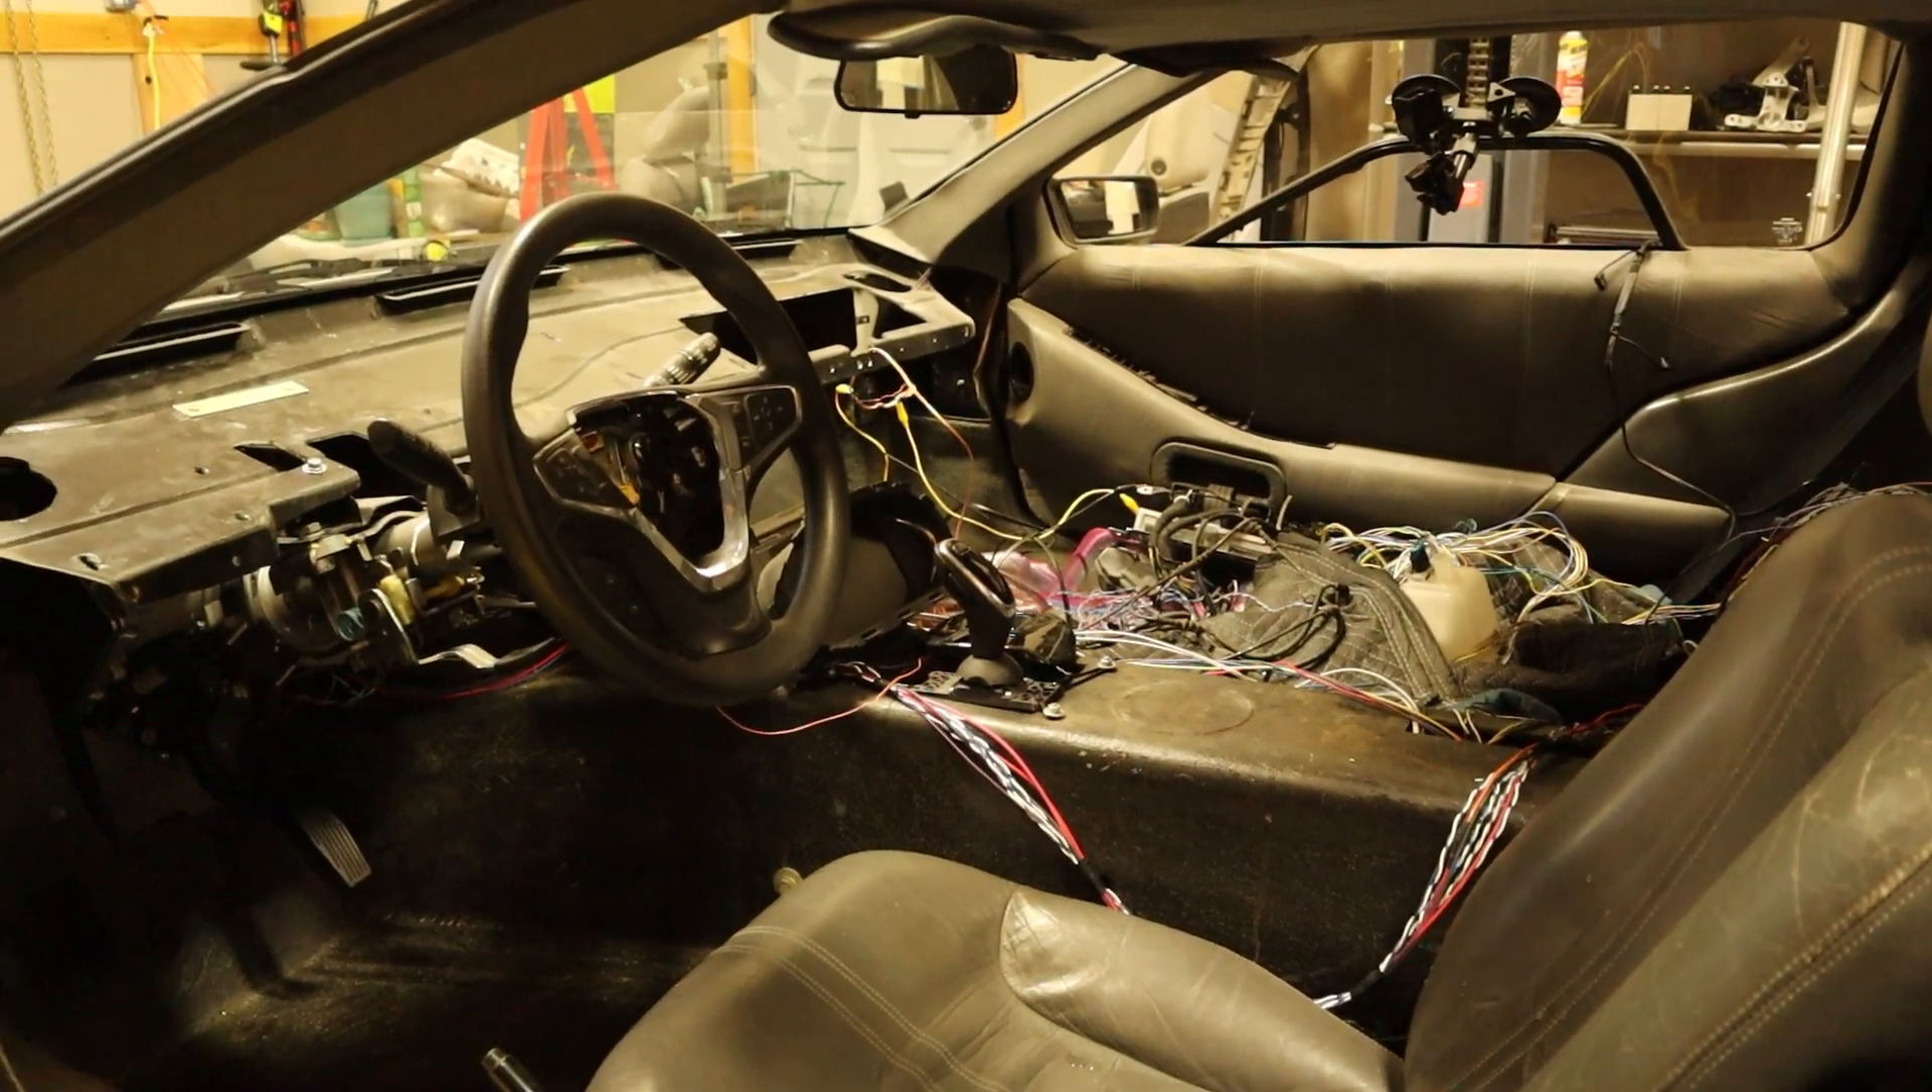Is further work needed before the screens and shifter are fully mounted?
Yes.